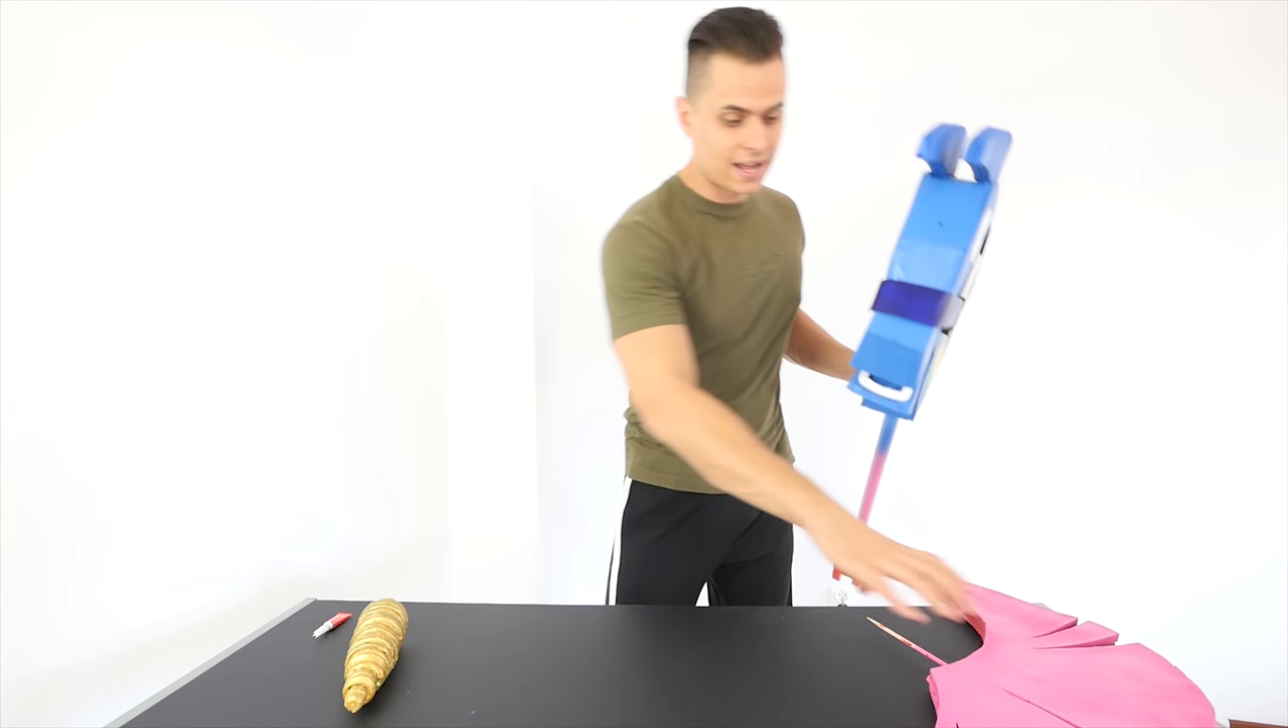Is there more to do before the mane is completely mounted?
Yes.